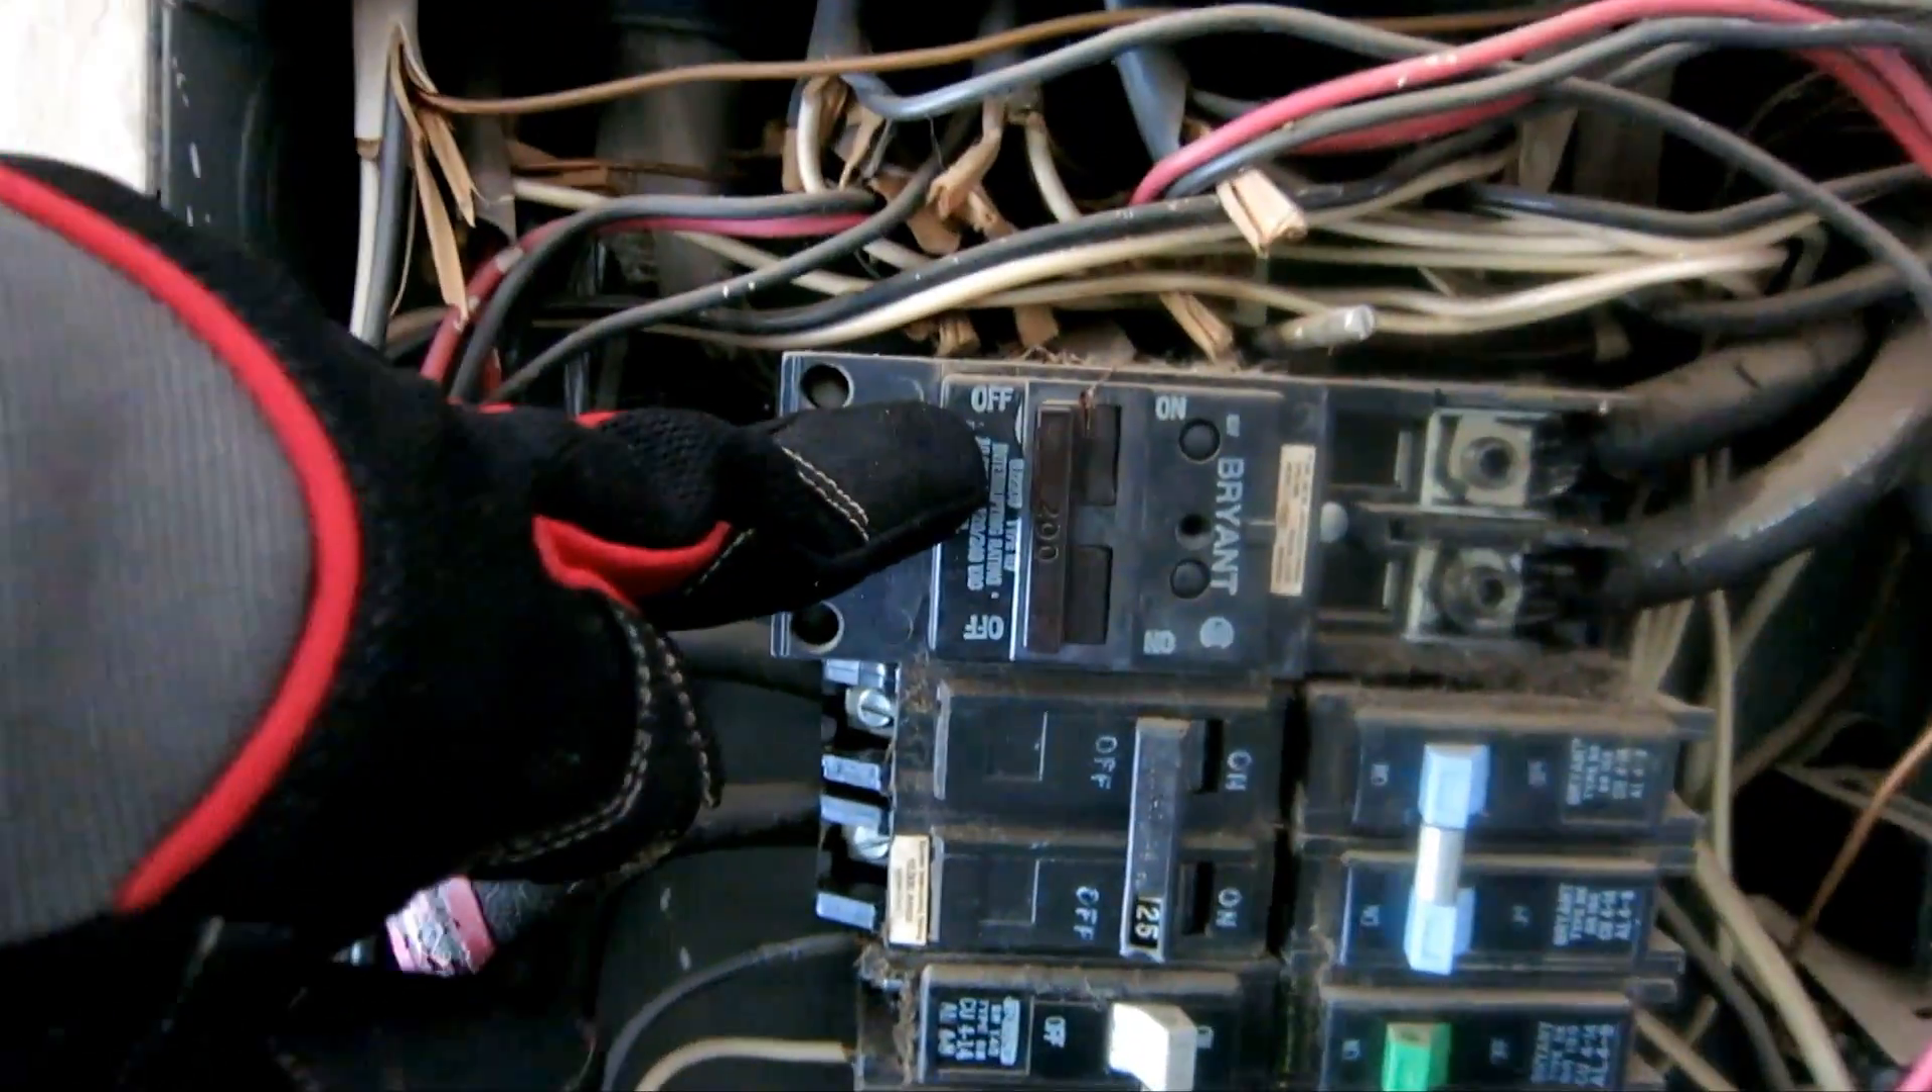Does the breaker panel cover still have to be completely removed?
No.